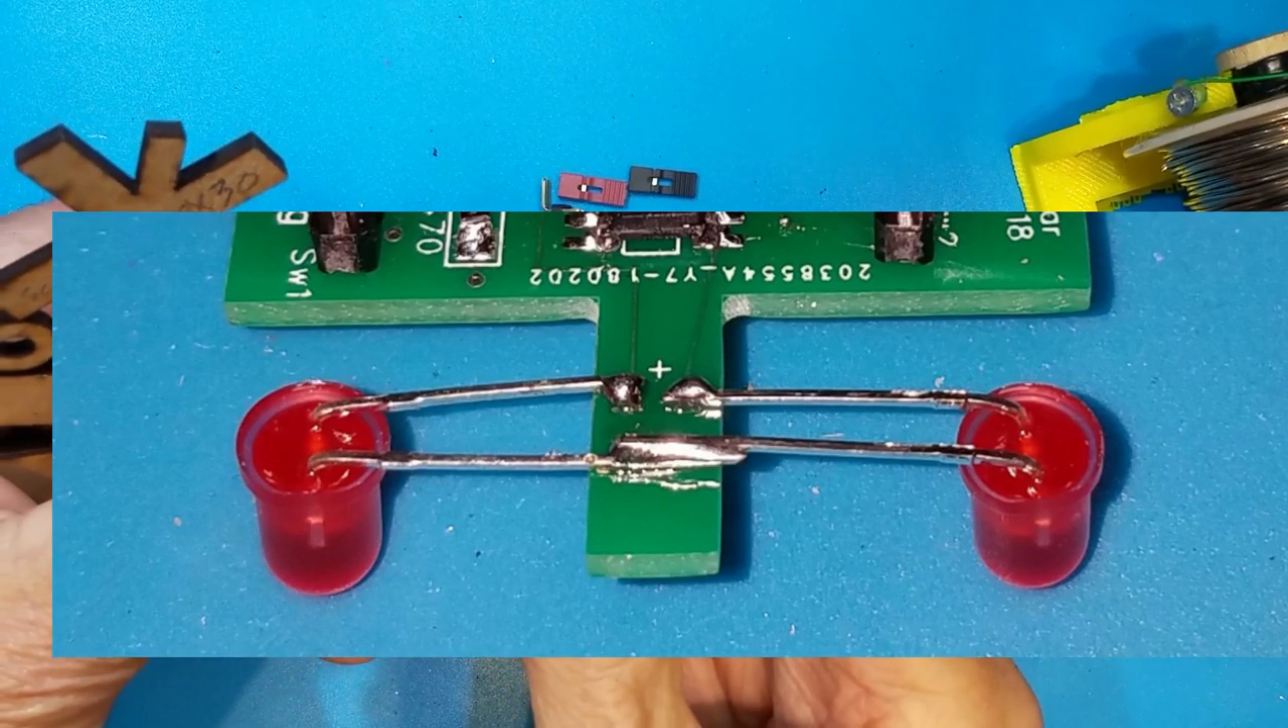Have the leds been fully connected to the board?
Yes.